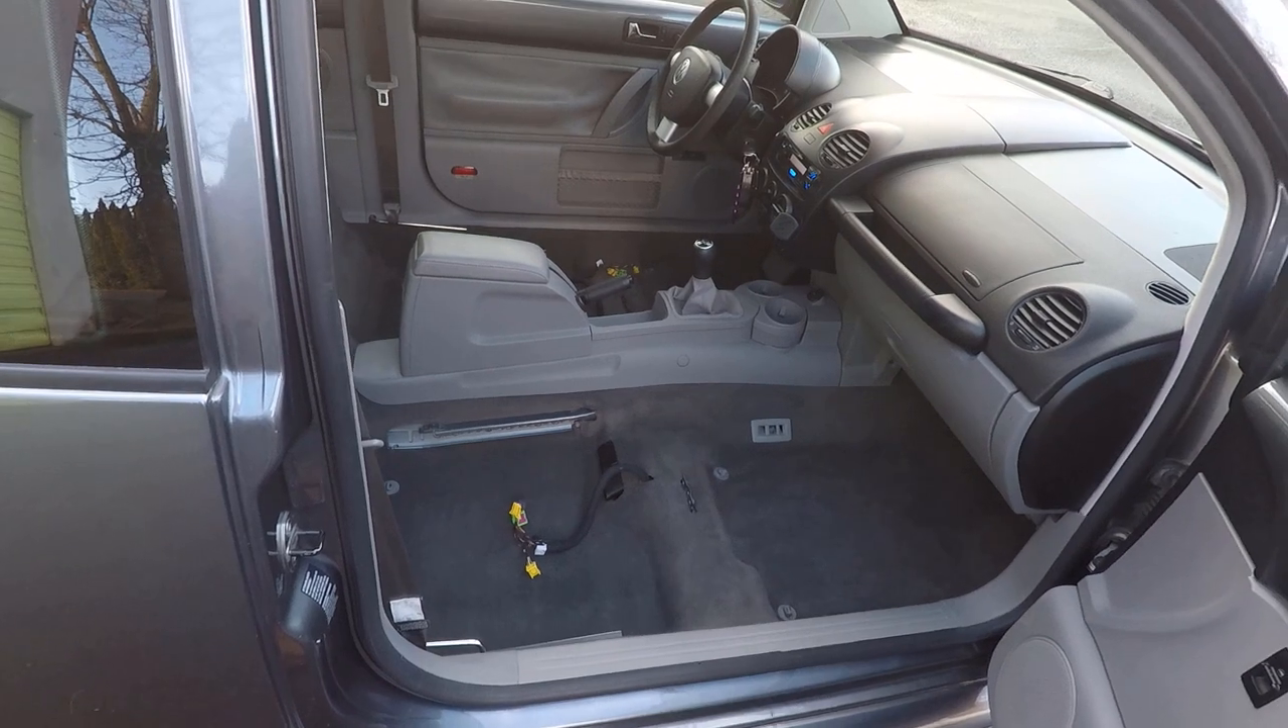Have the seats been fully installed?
No.